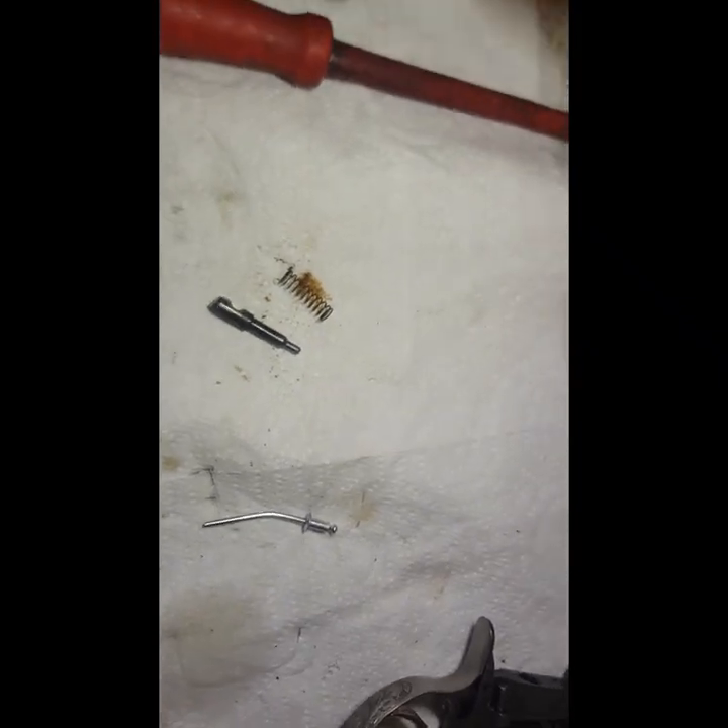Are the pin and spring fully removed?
Yes.